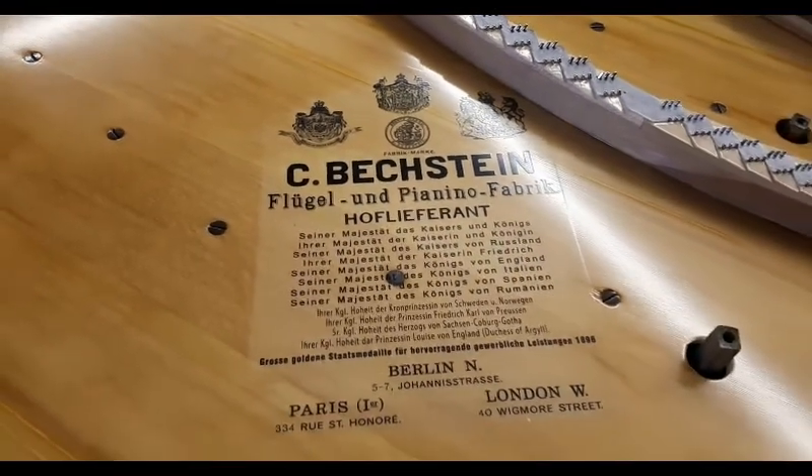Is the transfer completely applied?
Yes.